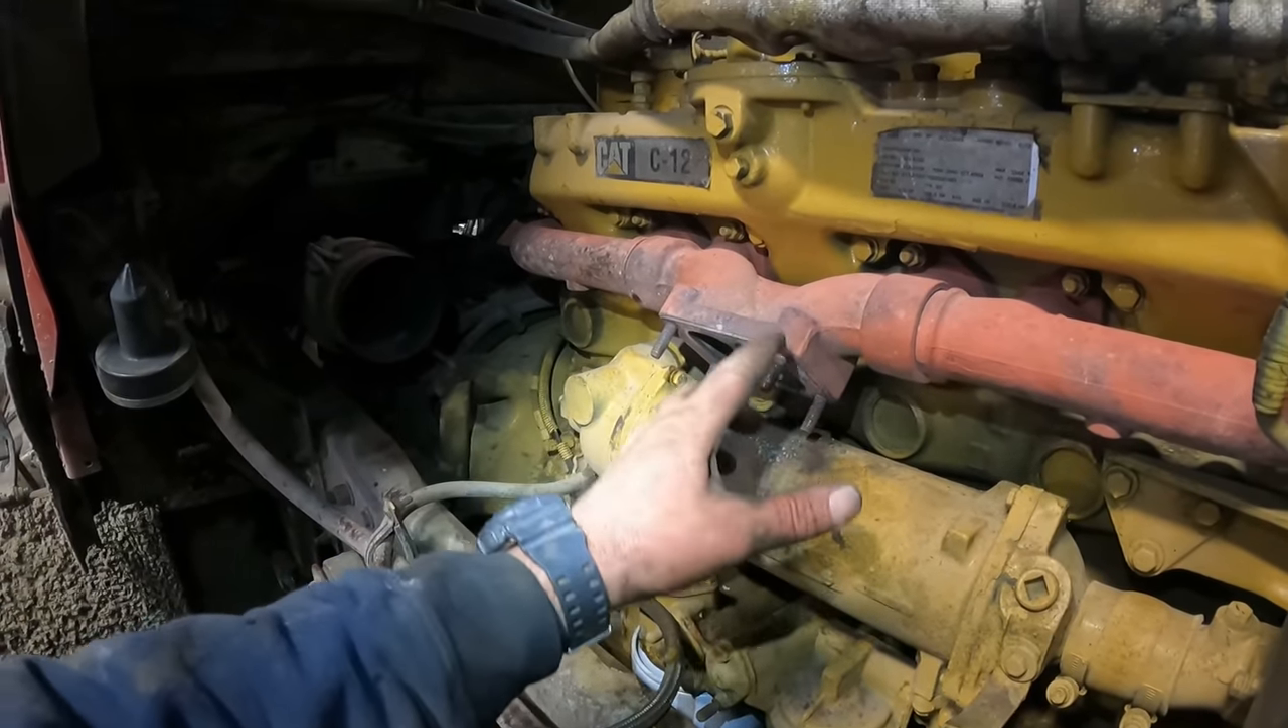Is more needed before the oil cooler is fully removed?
Yes.